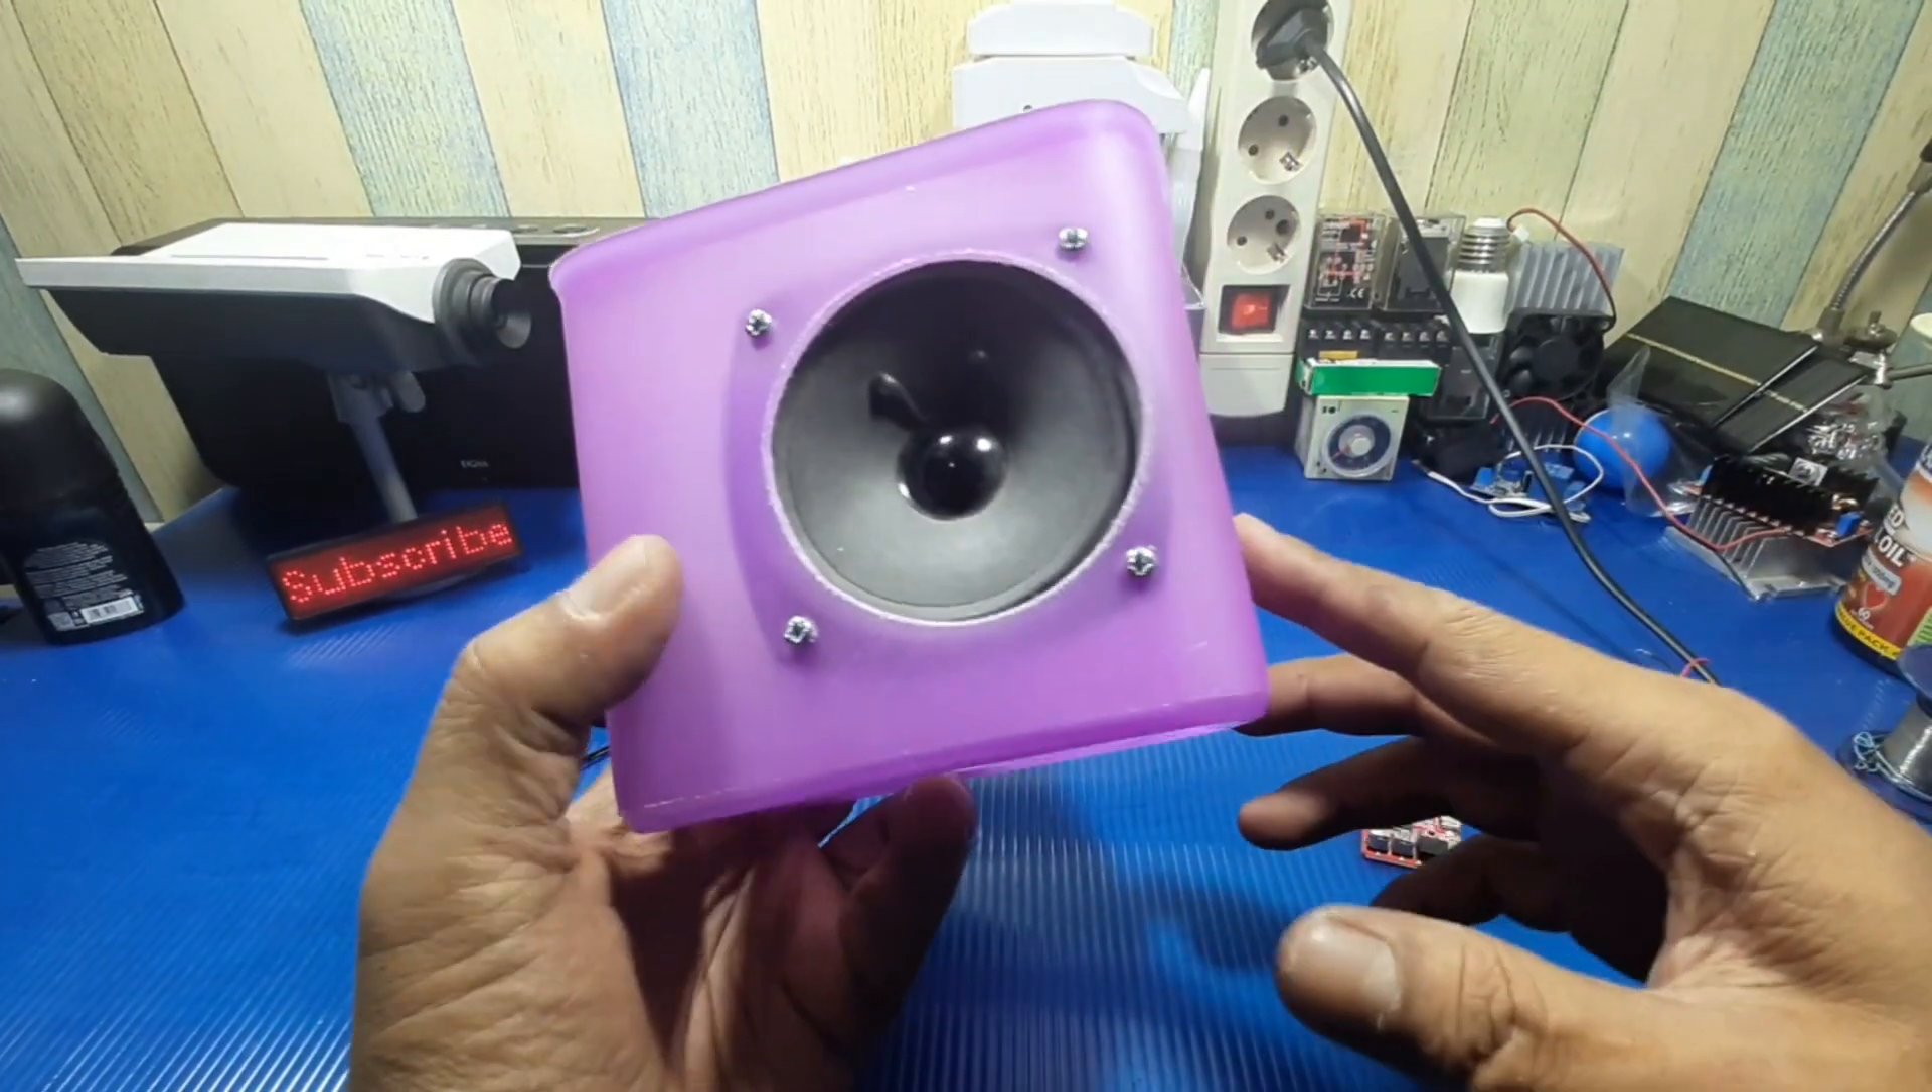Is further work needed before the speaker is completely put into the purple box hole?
No.